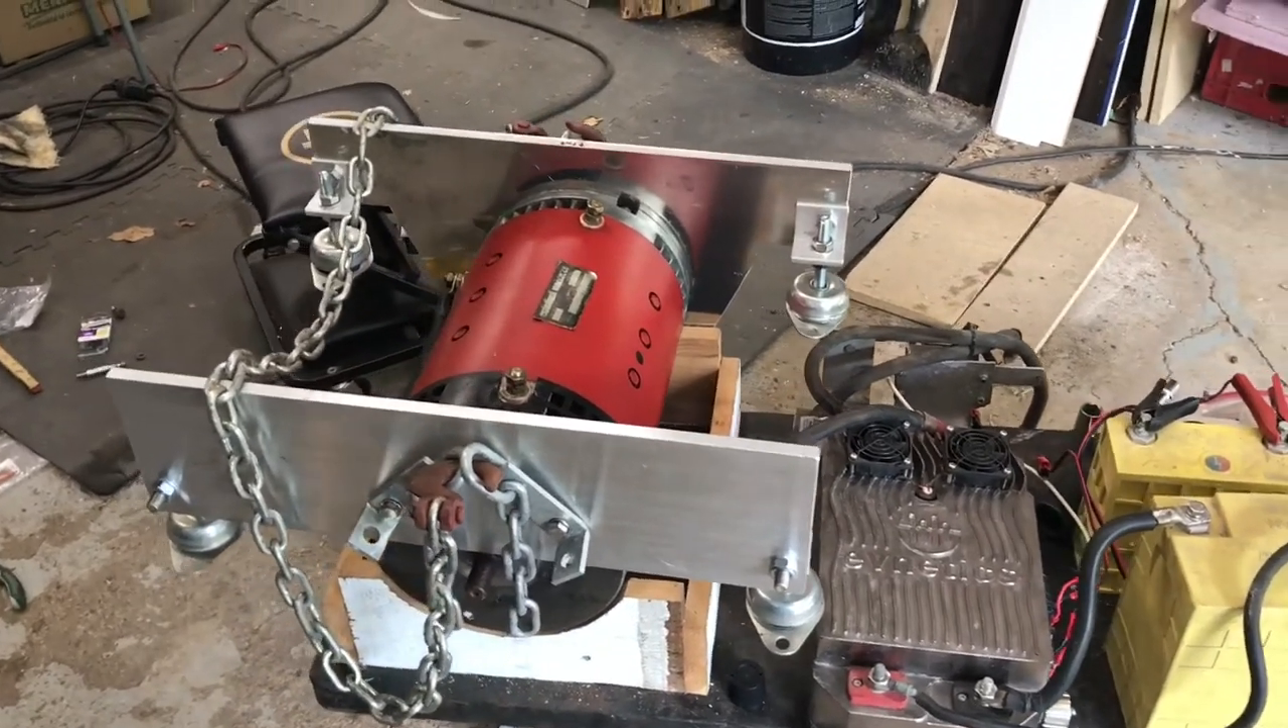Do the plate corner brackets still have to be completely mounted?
No.